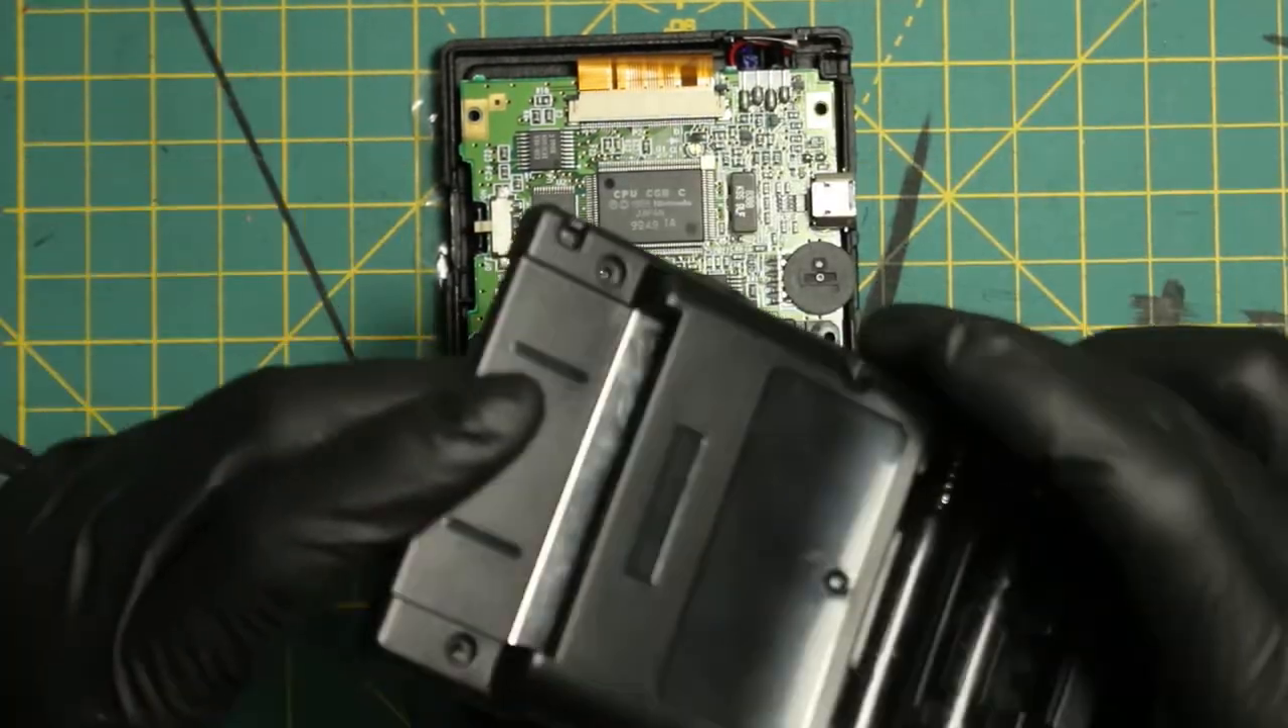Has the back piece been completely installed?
No.